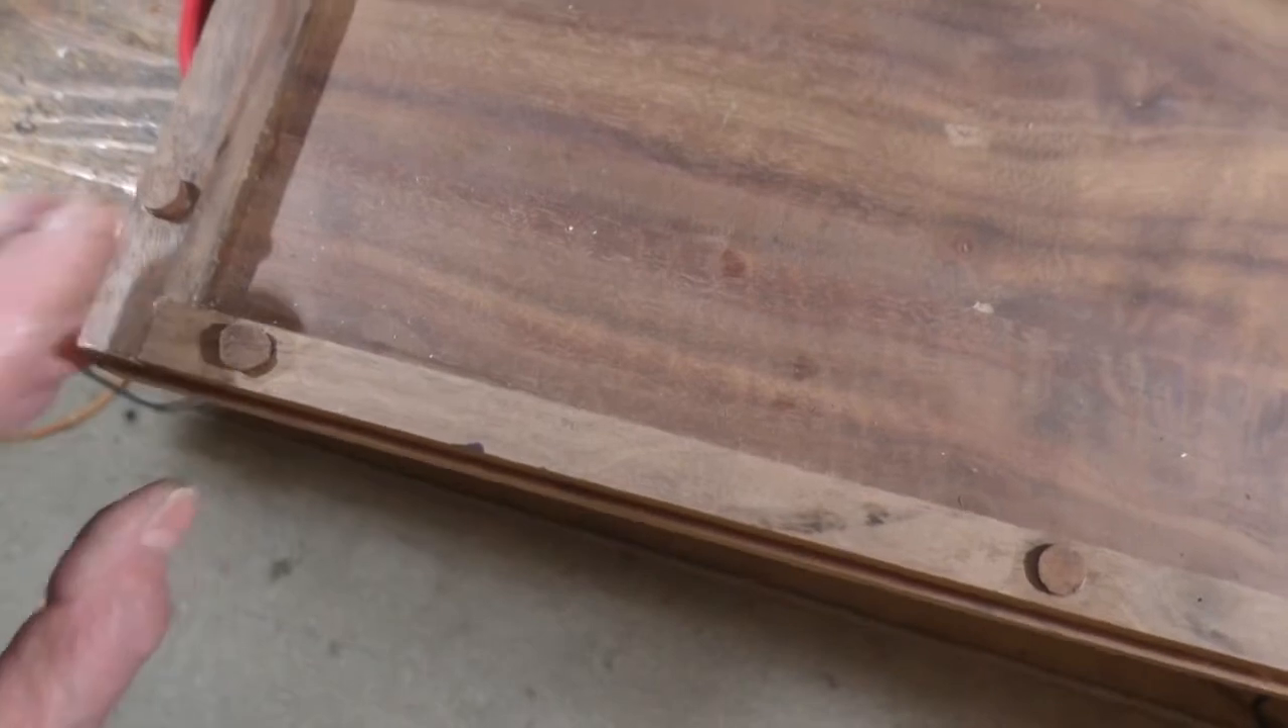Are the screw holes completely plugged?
Yes.